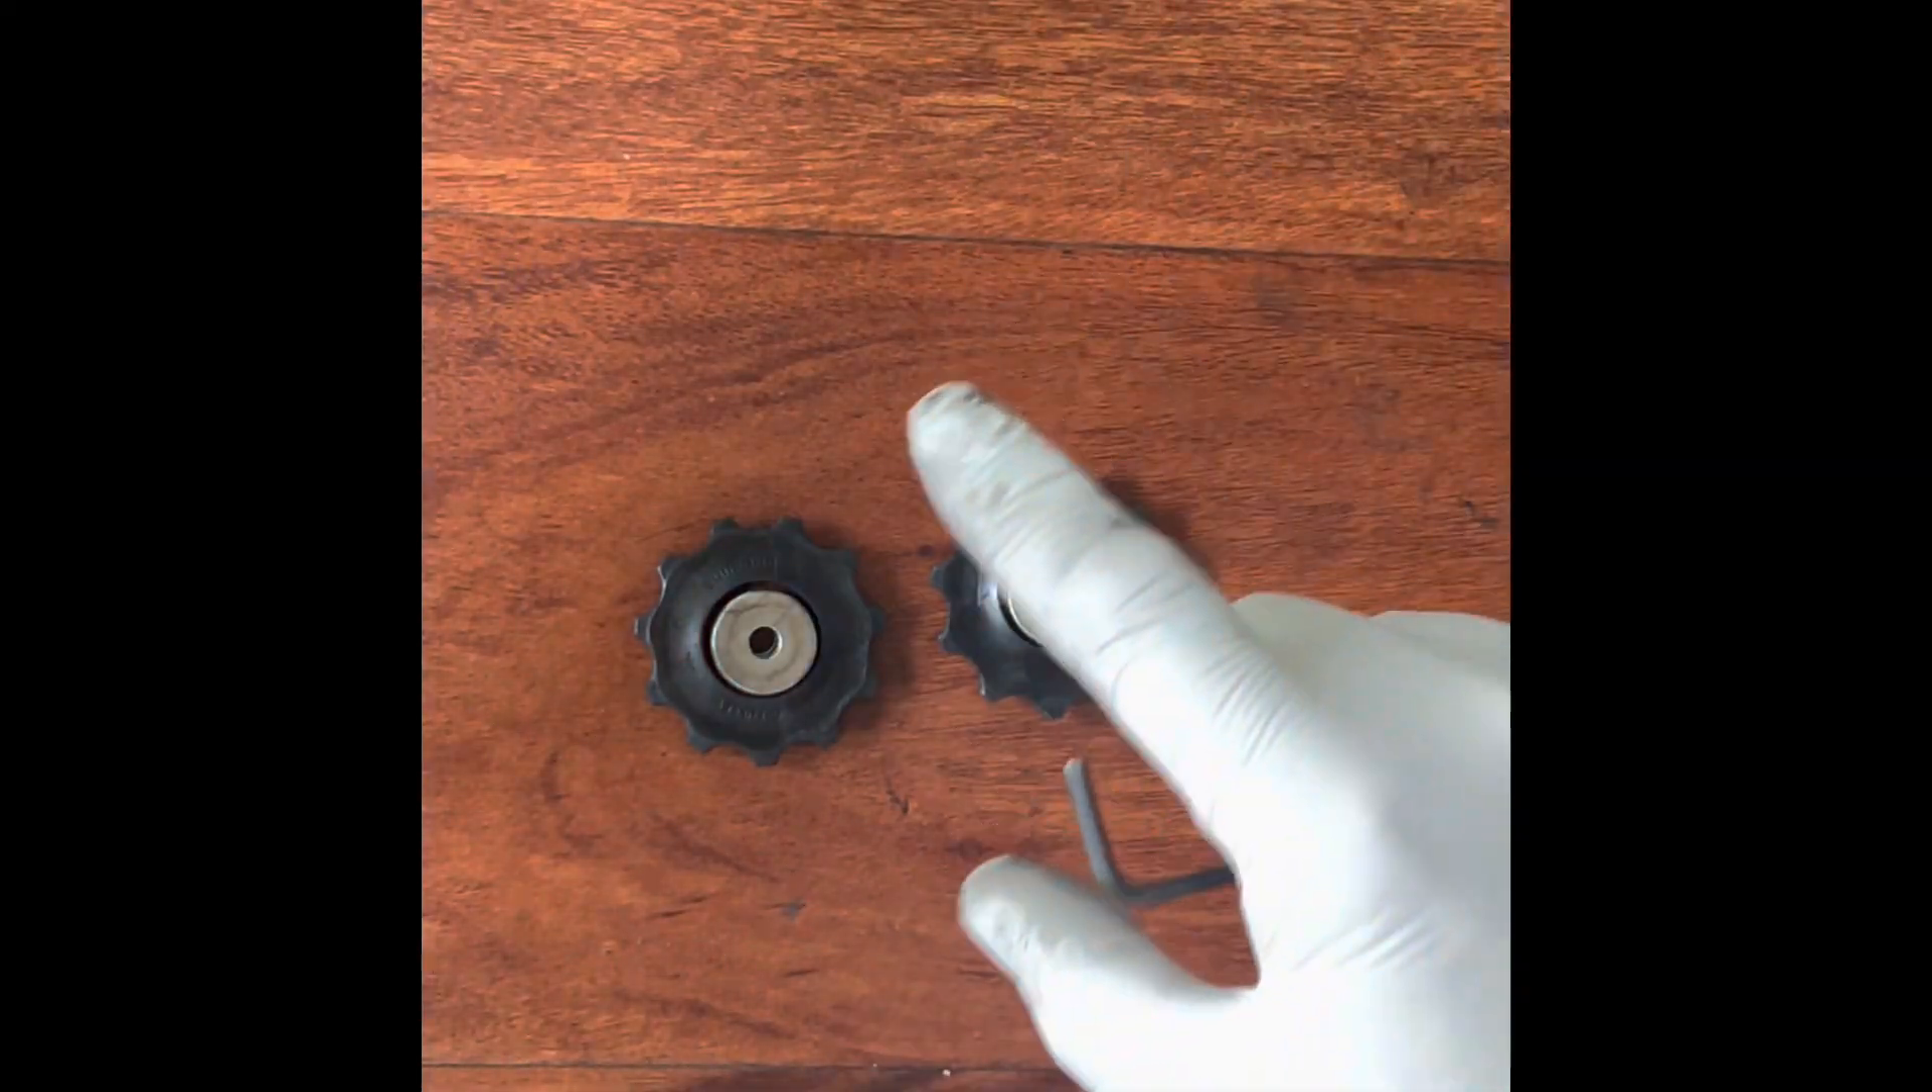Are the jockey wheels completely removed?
Yes.